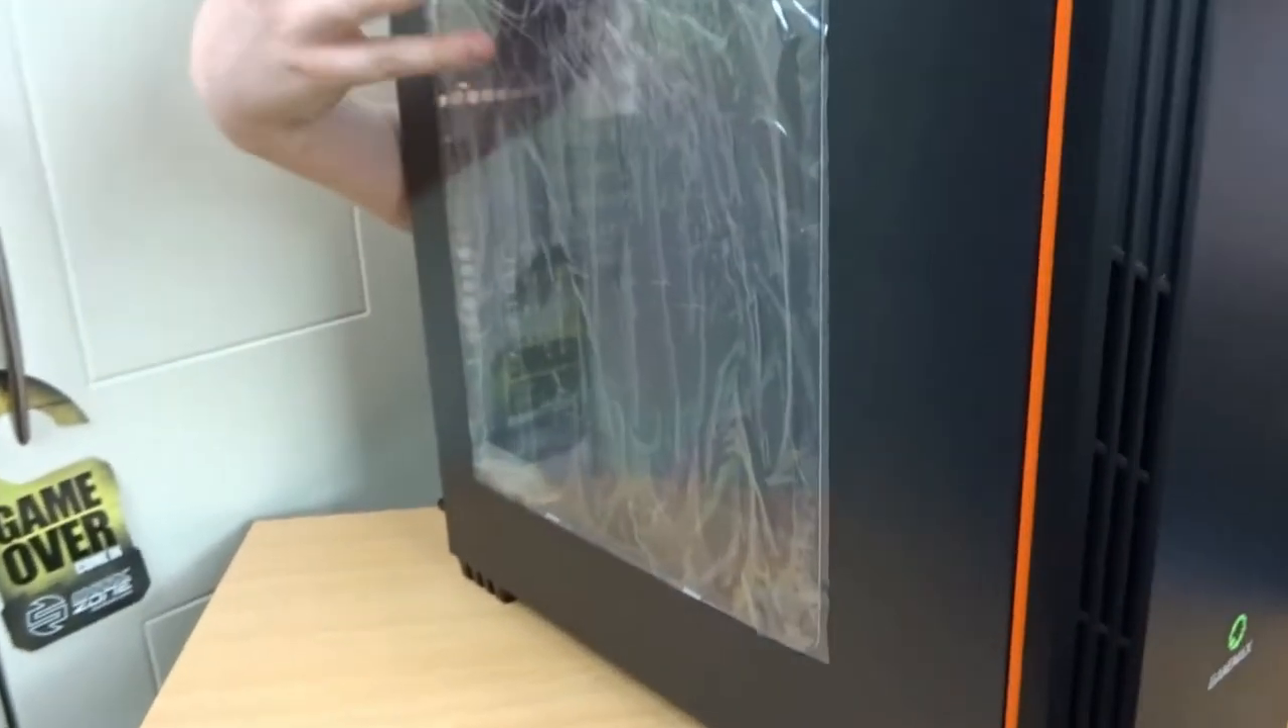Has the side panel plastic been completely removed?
No.